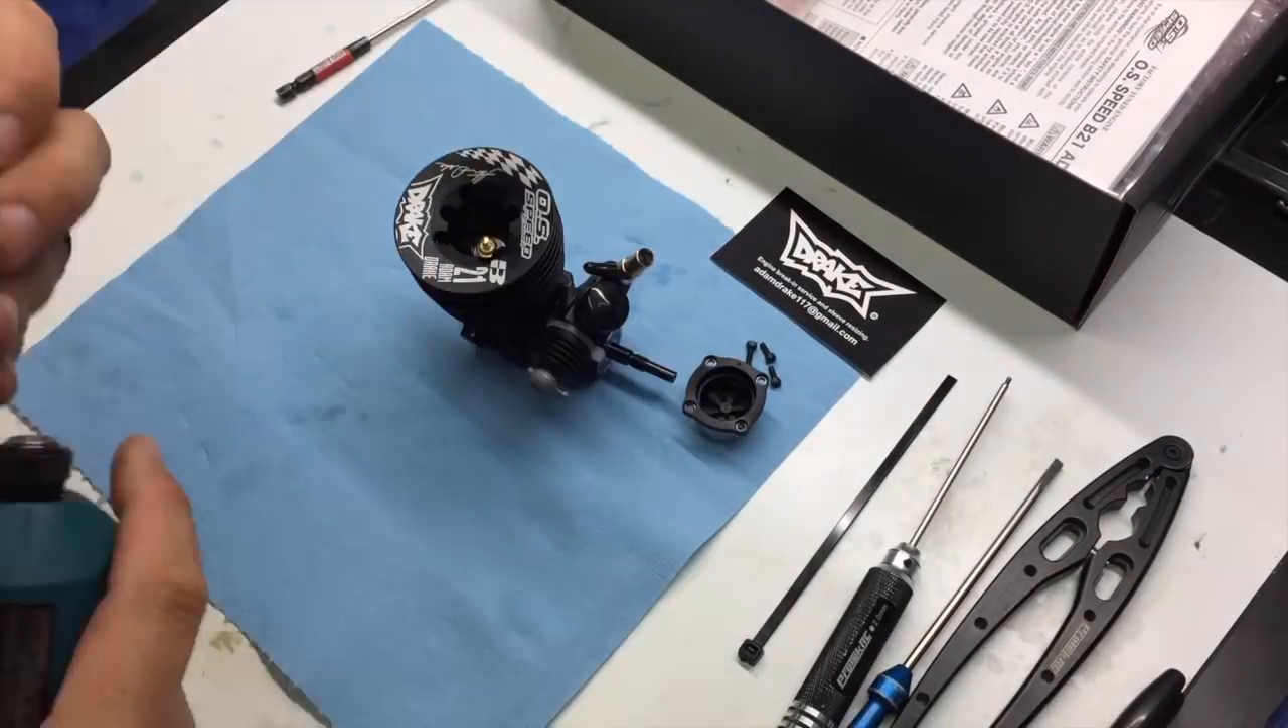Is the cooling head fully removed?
No.